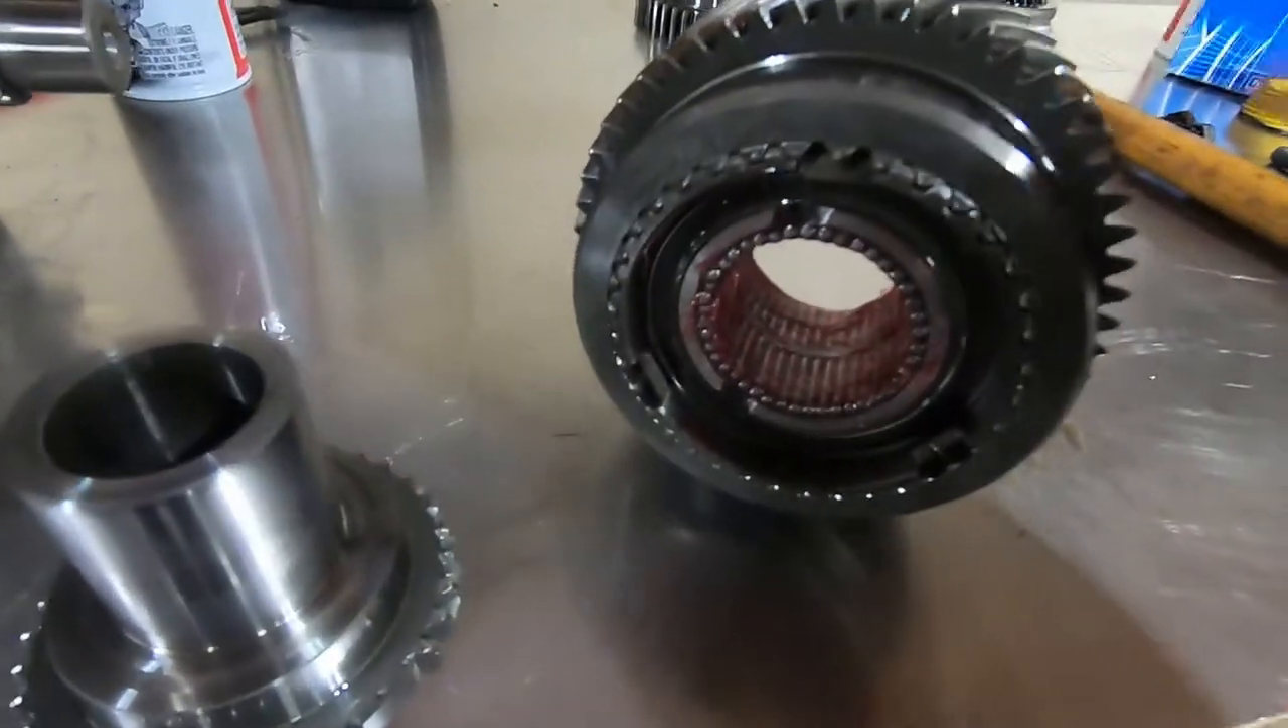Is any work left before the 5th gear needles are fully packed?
No.